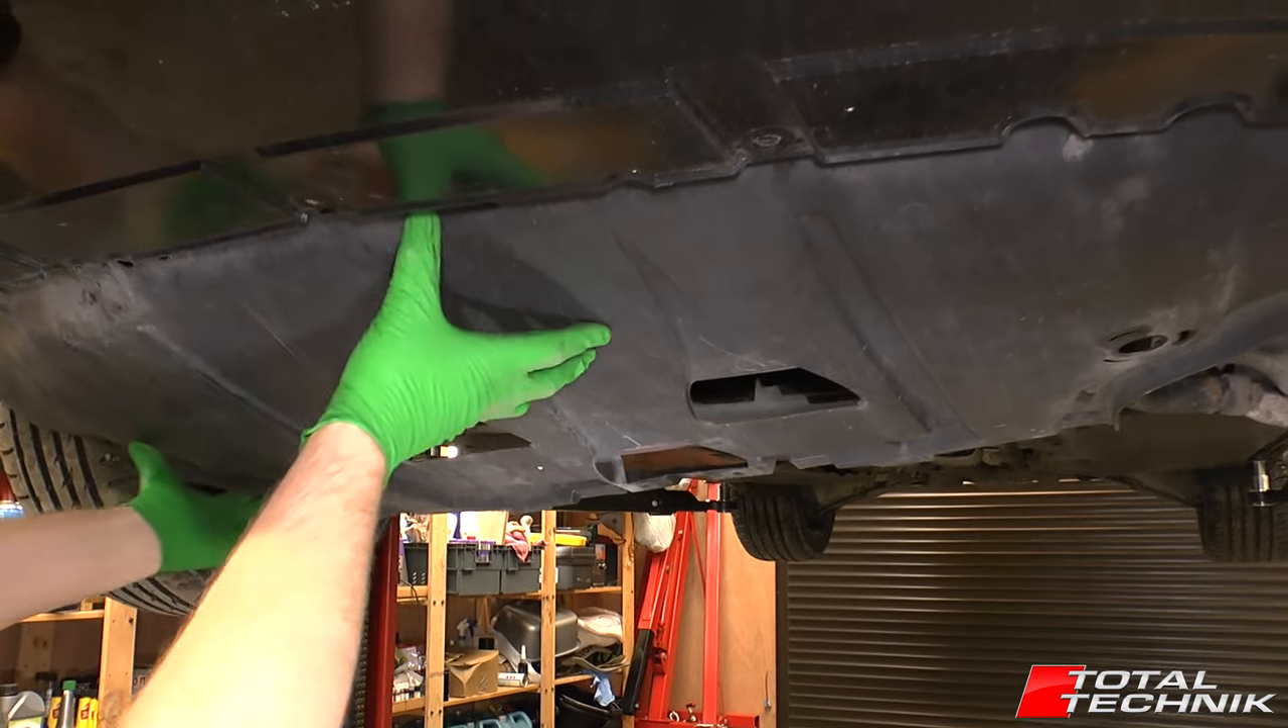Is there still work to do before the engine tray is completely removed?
Yes.